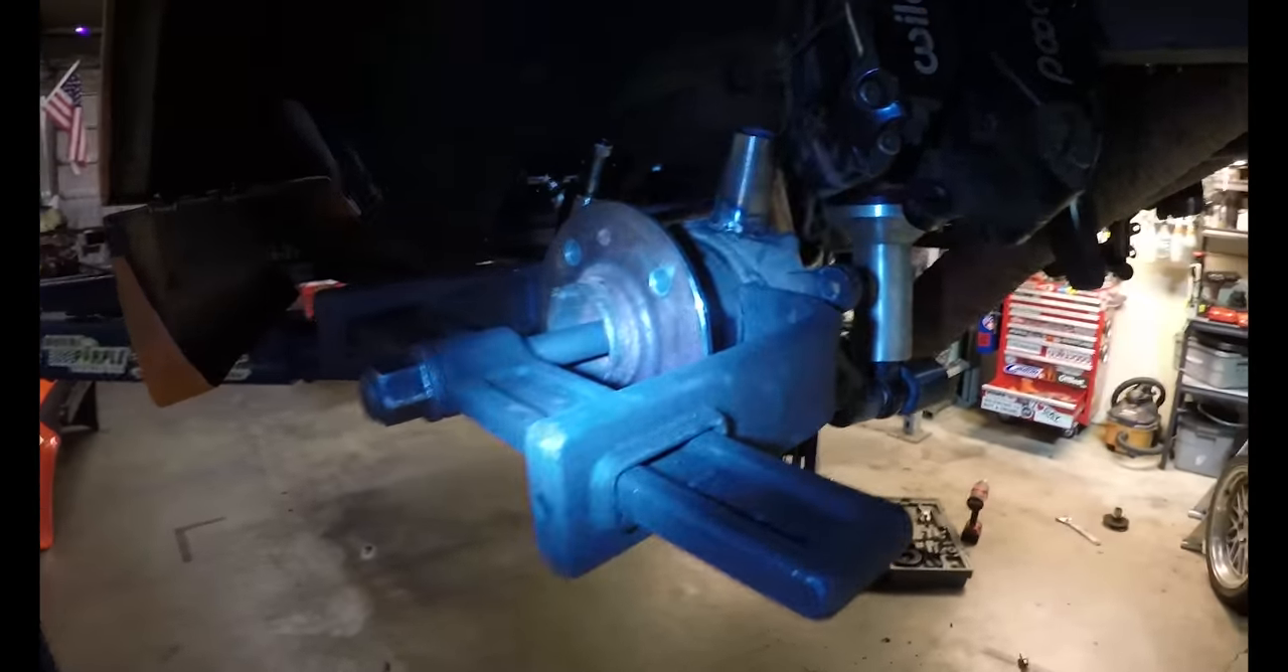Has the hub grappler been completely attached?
Yes.